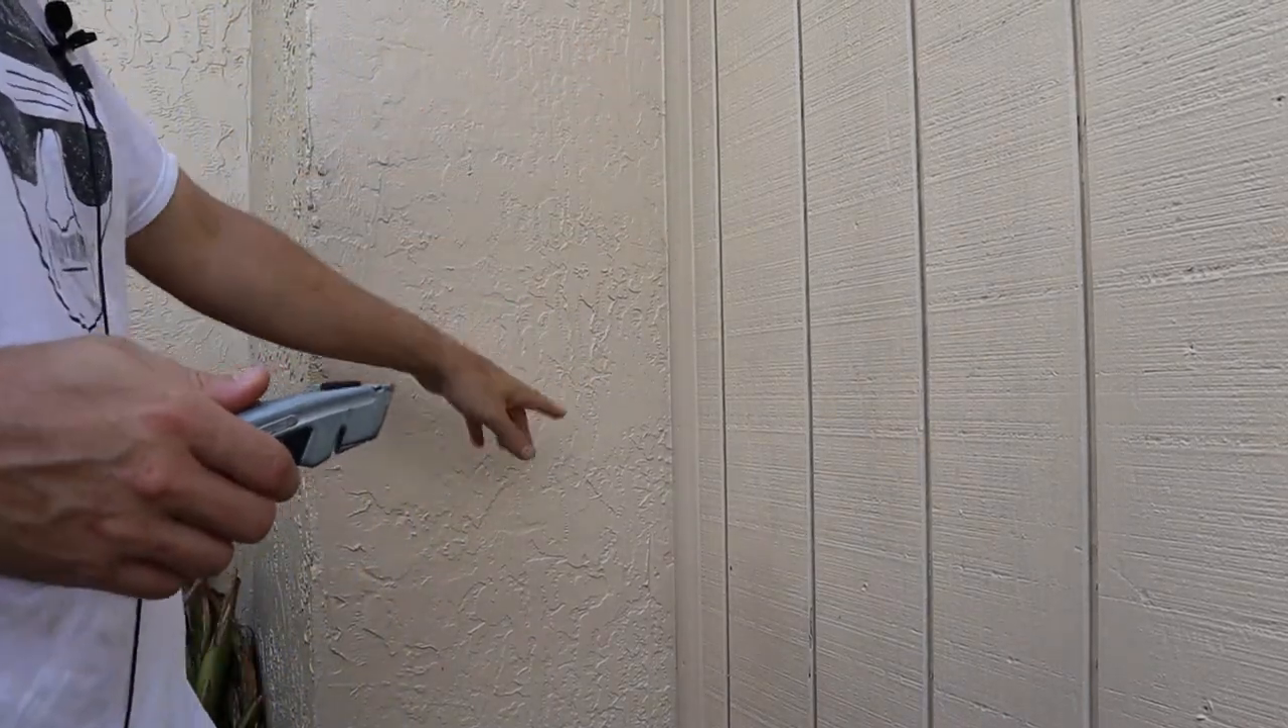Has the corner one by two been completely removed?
No.